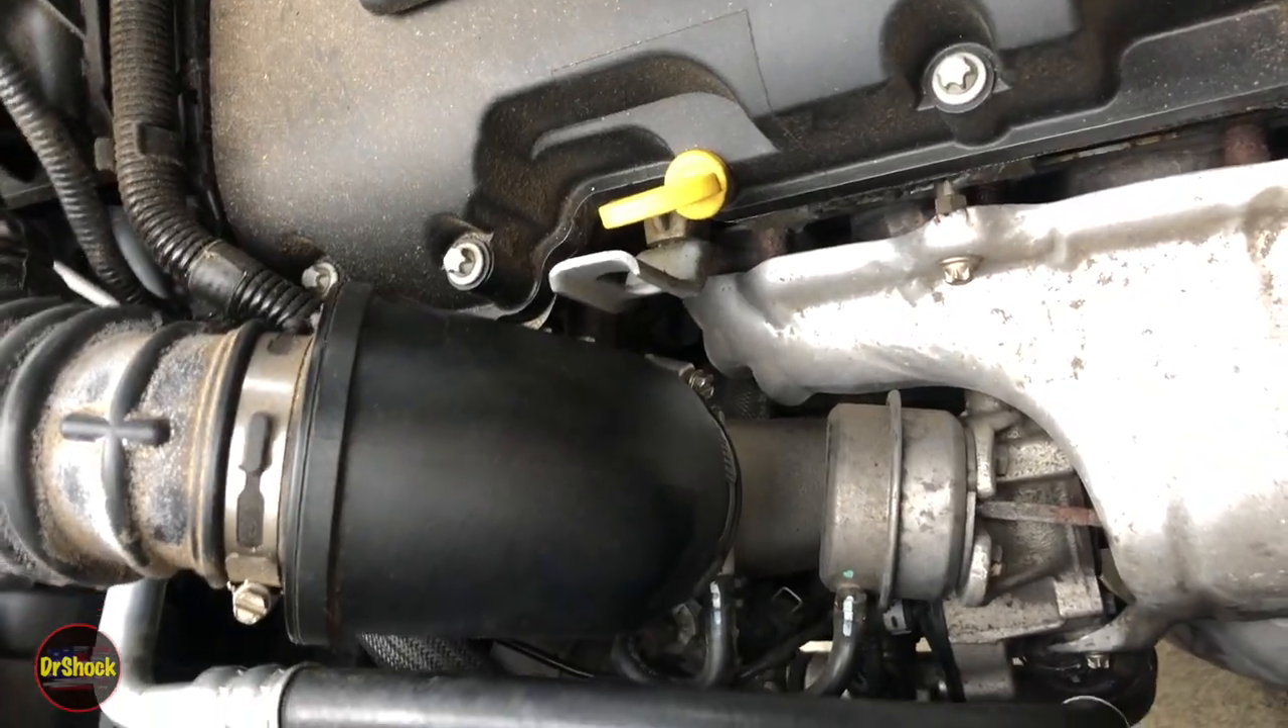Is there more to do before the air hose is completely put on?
No.